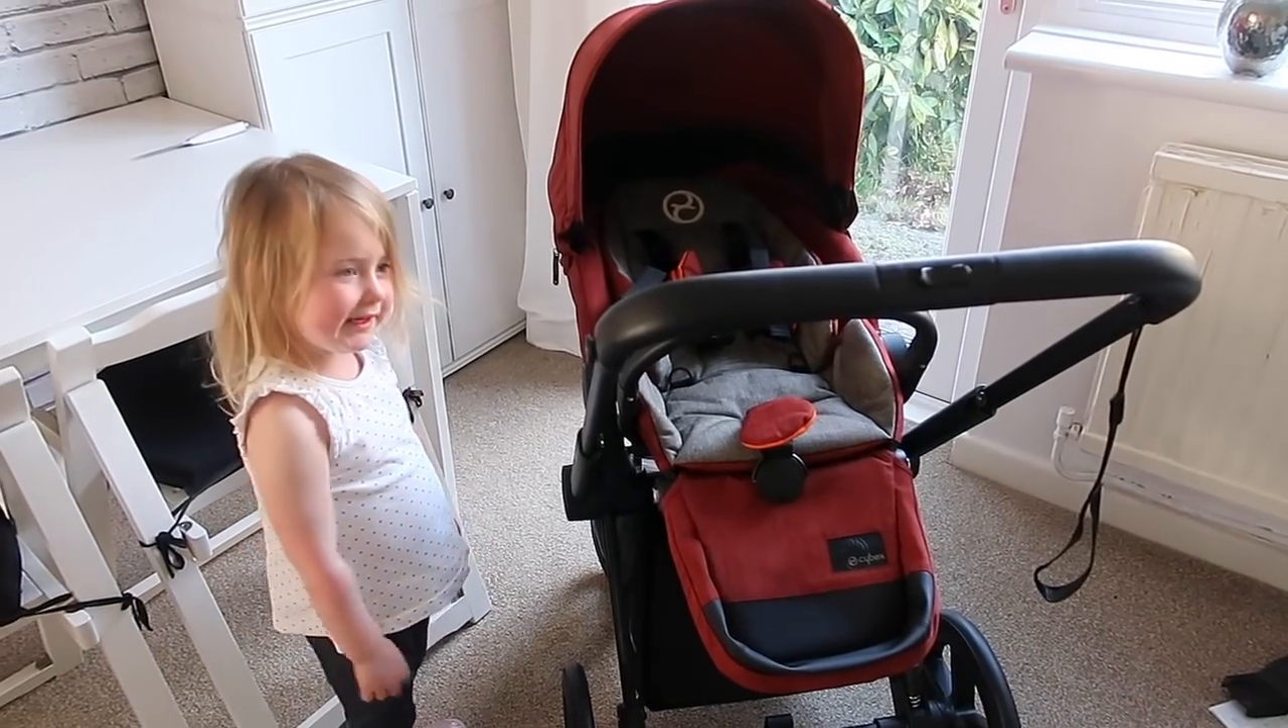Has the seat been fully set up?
Yes.